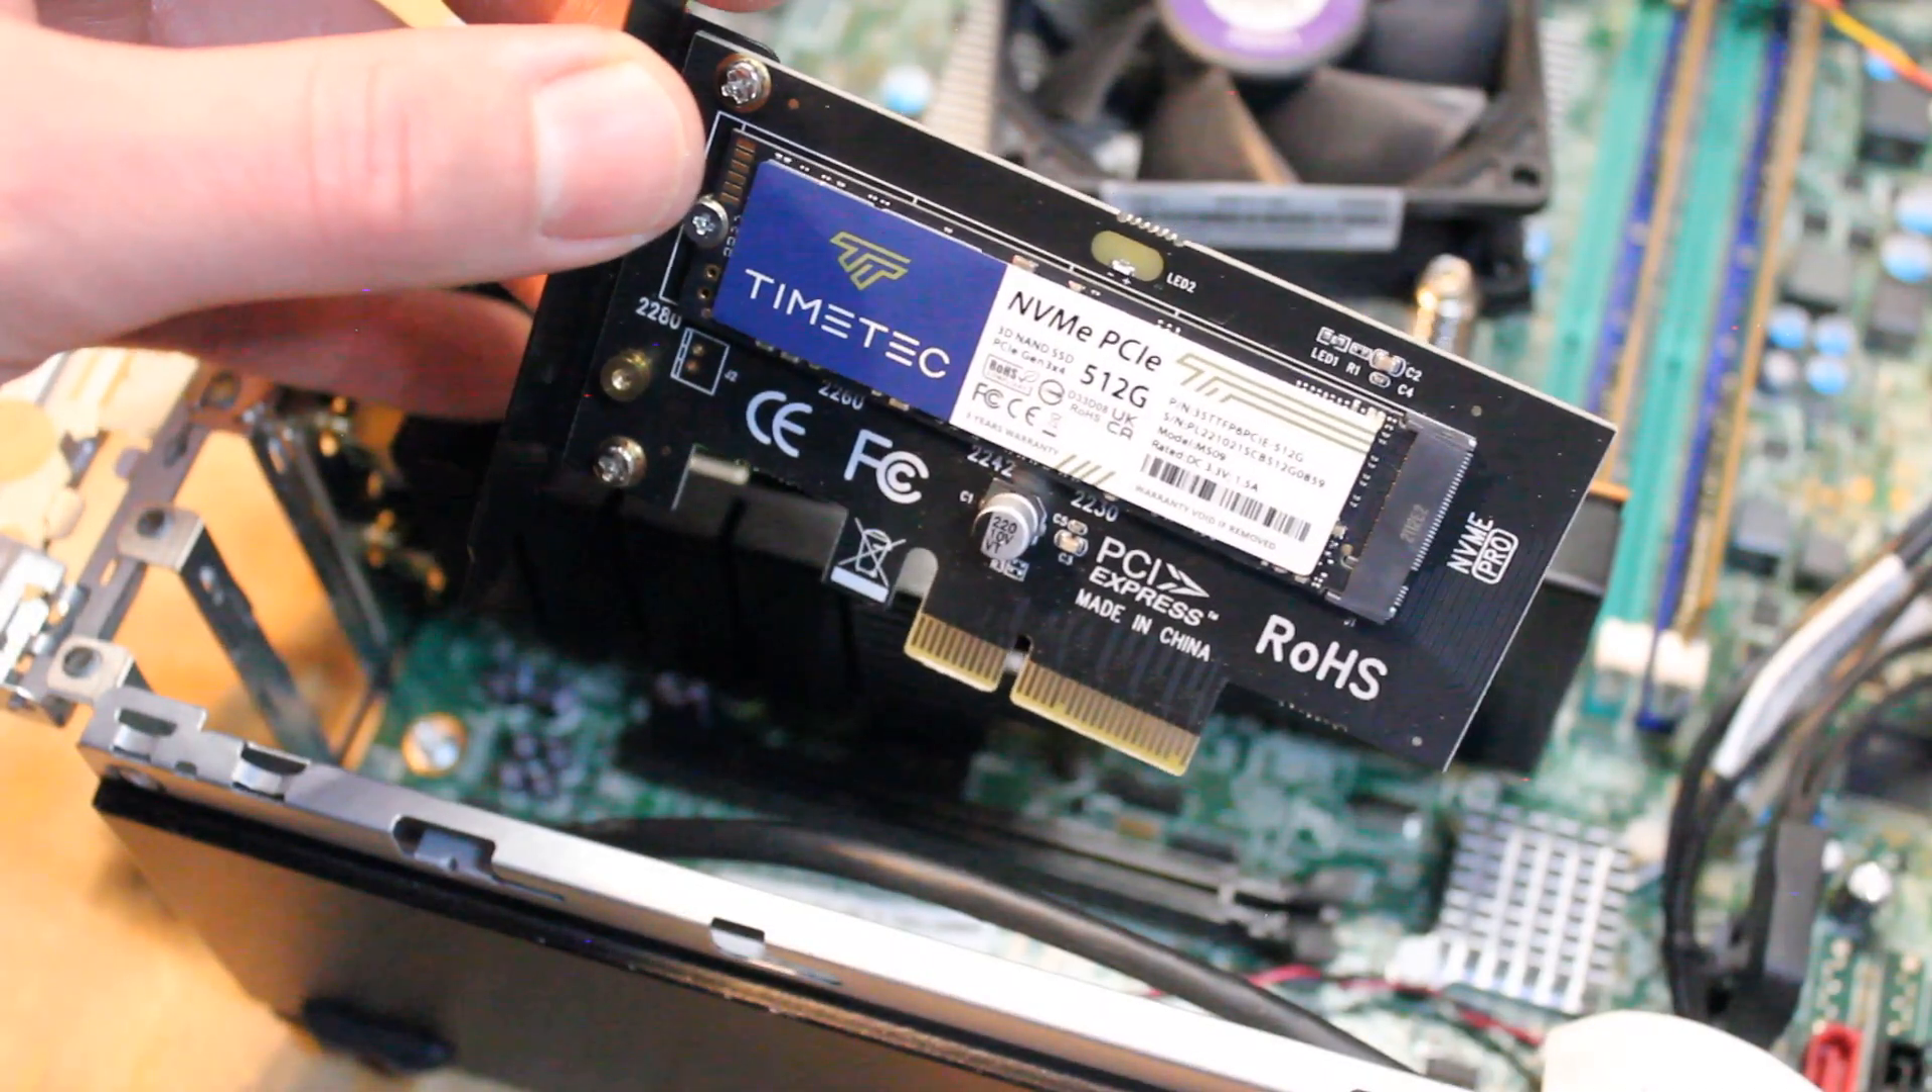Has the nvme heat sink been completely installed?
No.